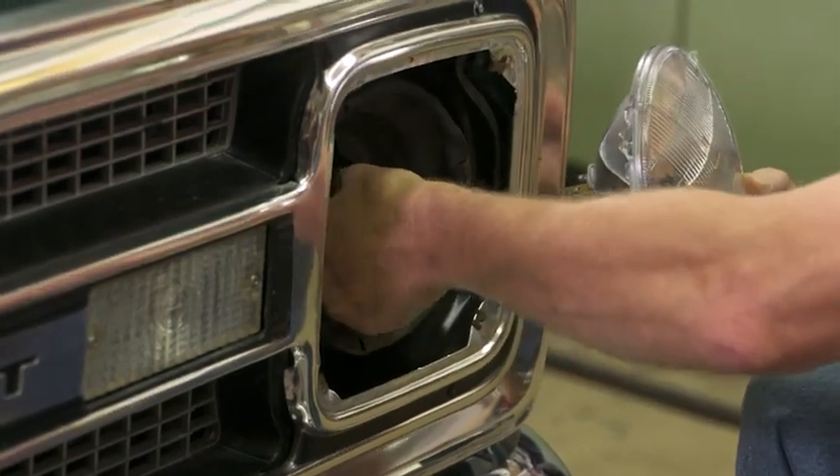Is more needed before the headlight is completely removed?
No.